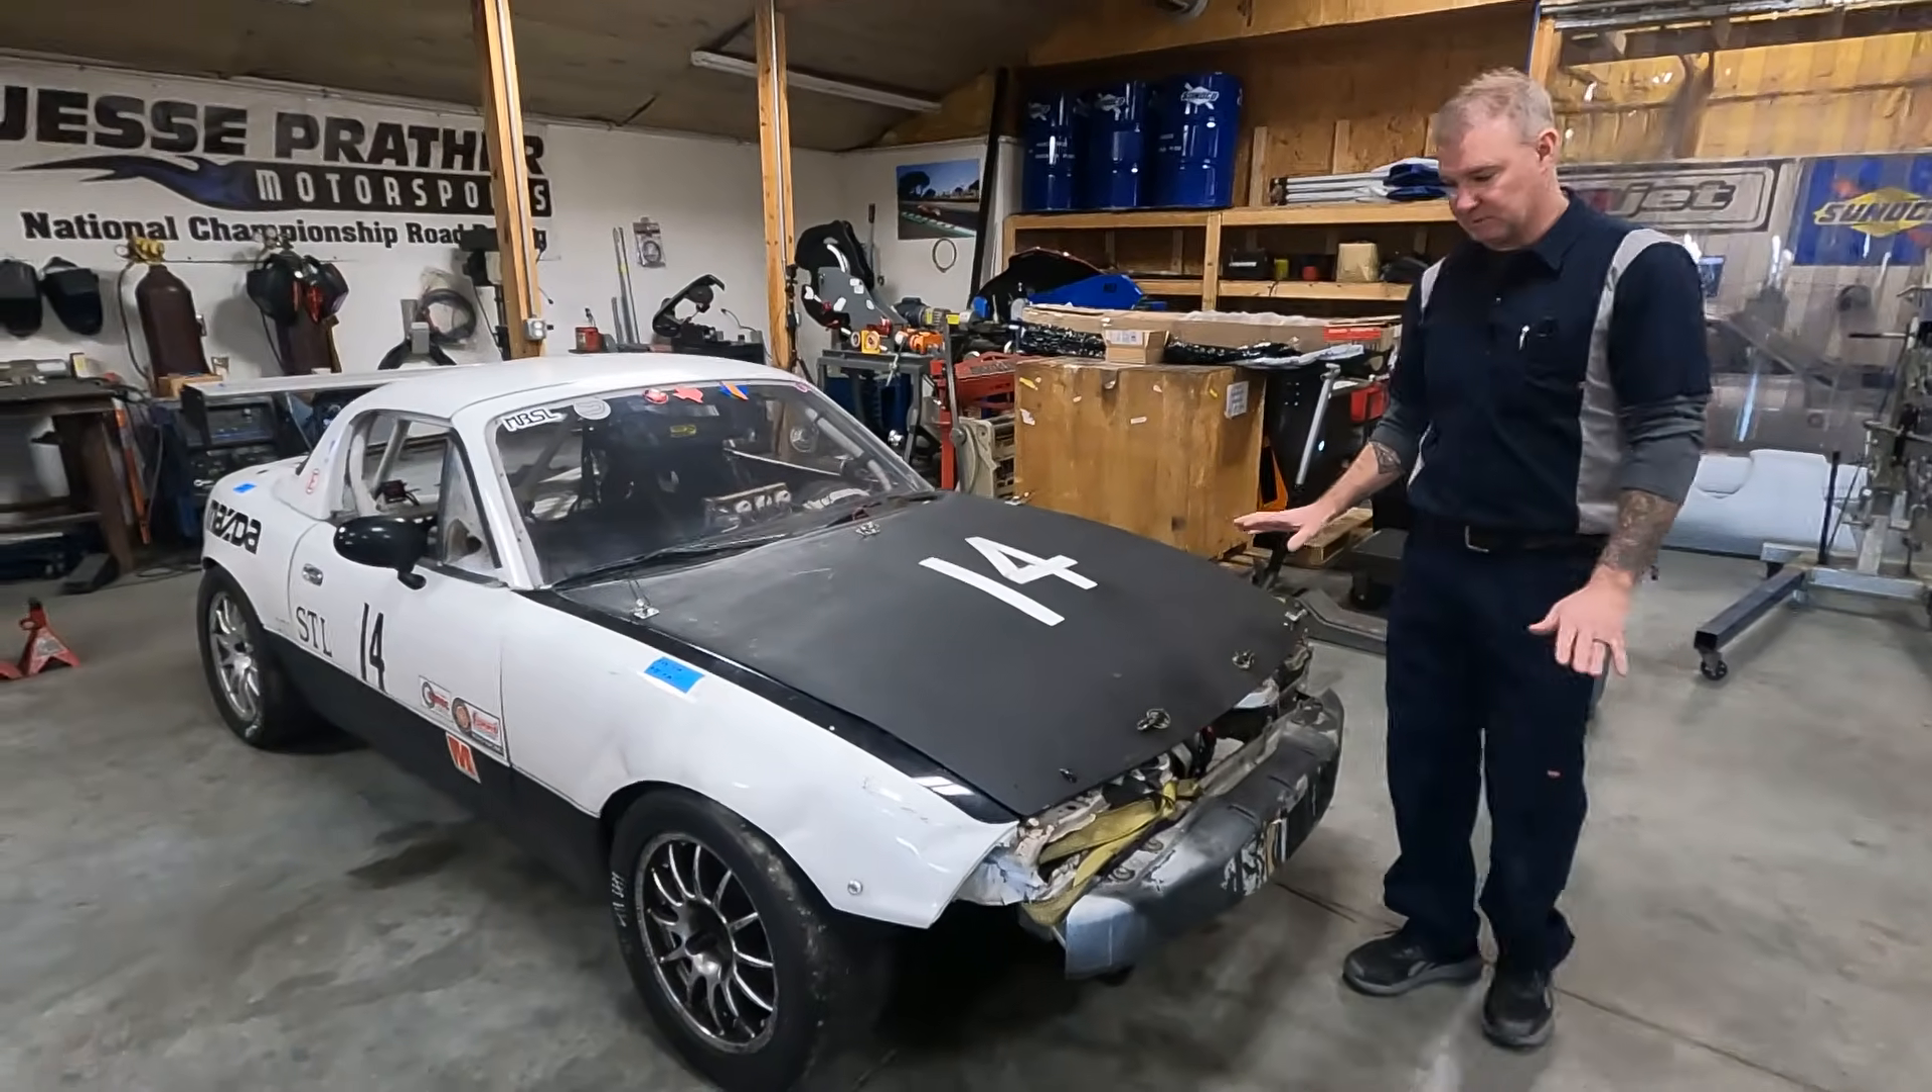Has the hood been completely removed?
No.